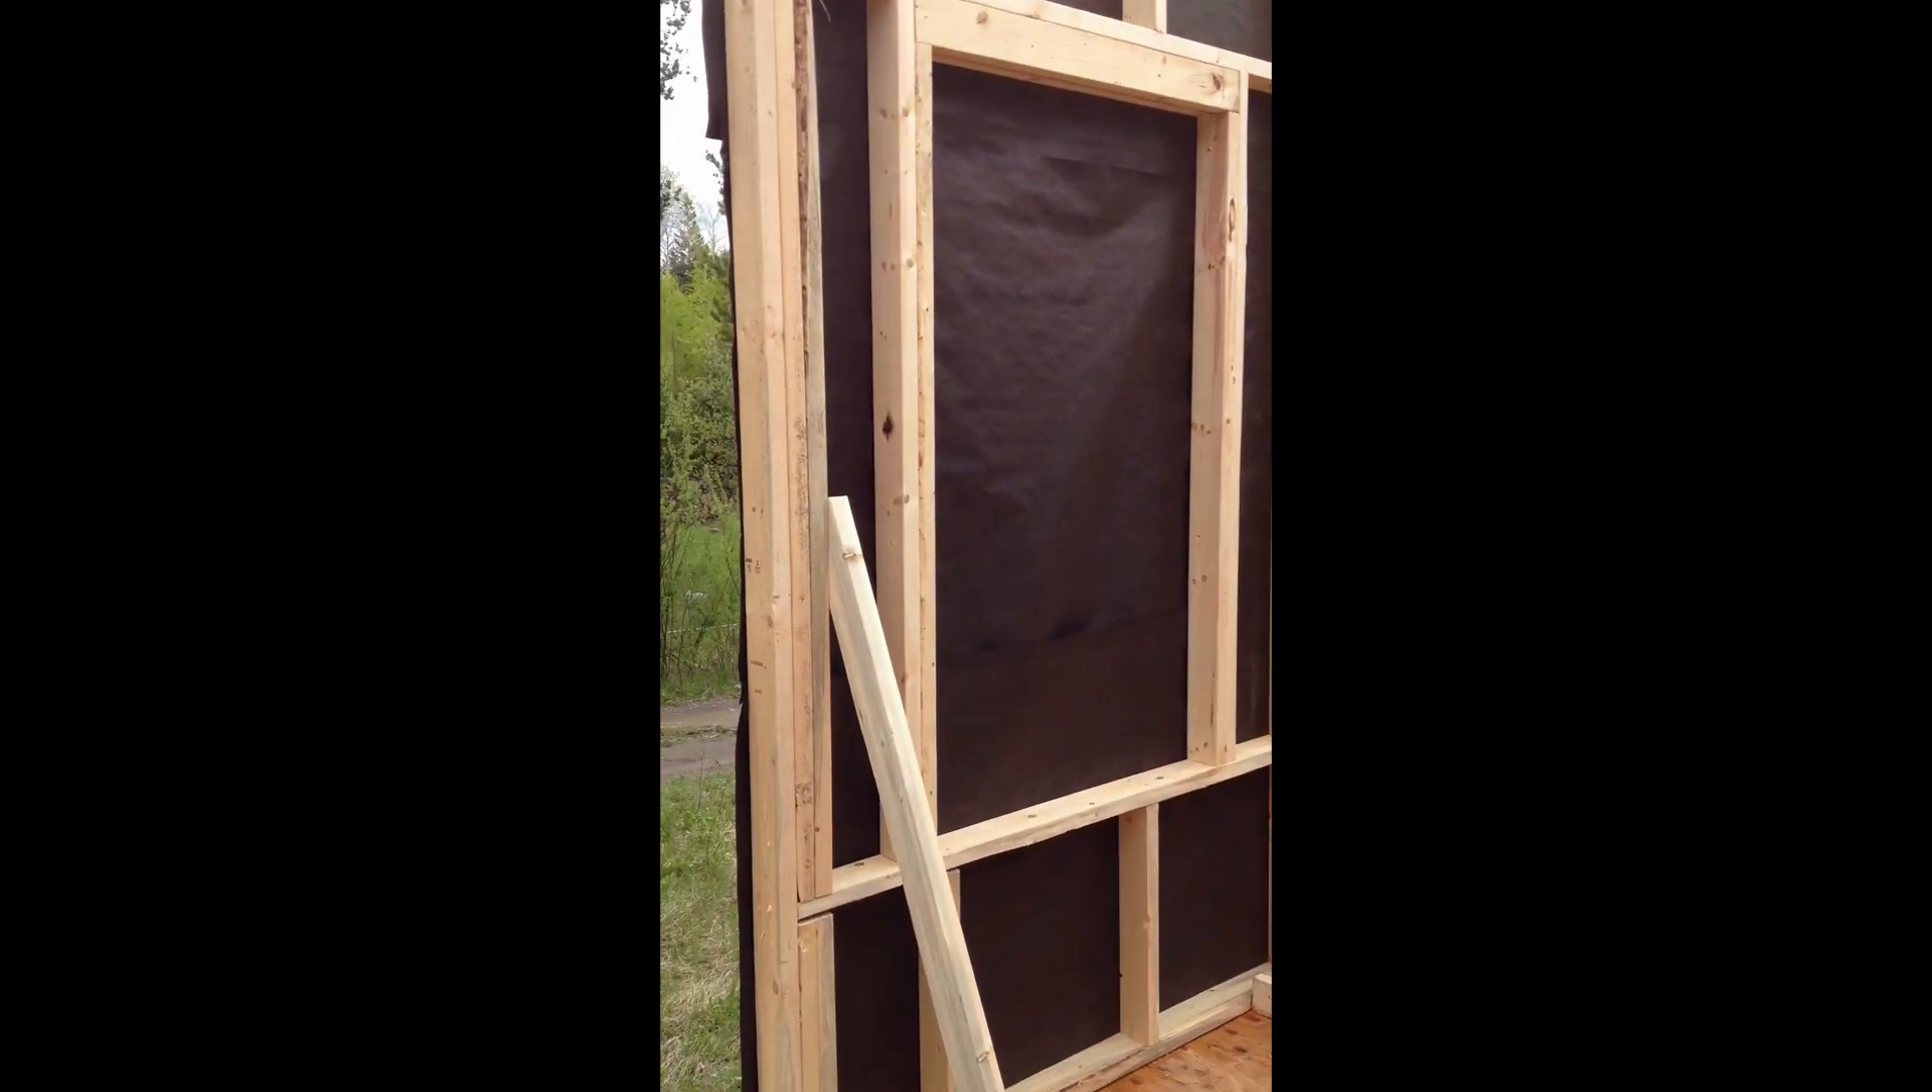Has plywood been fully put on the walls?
No.